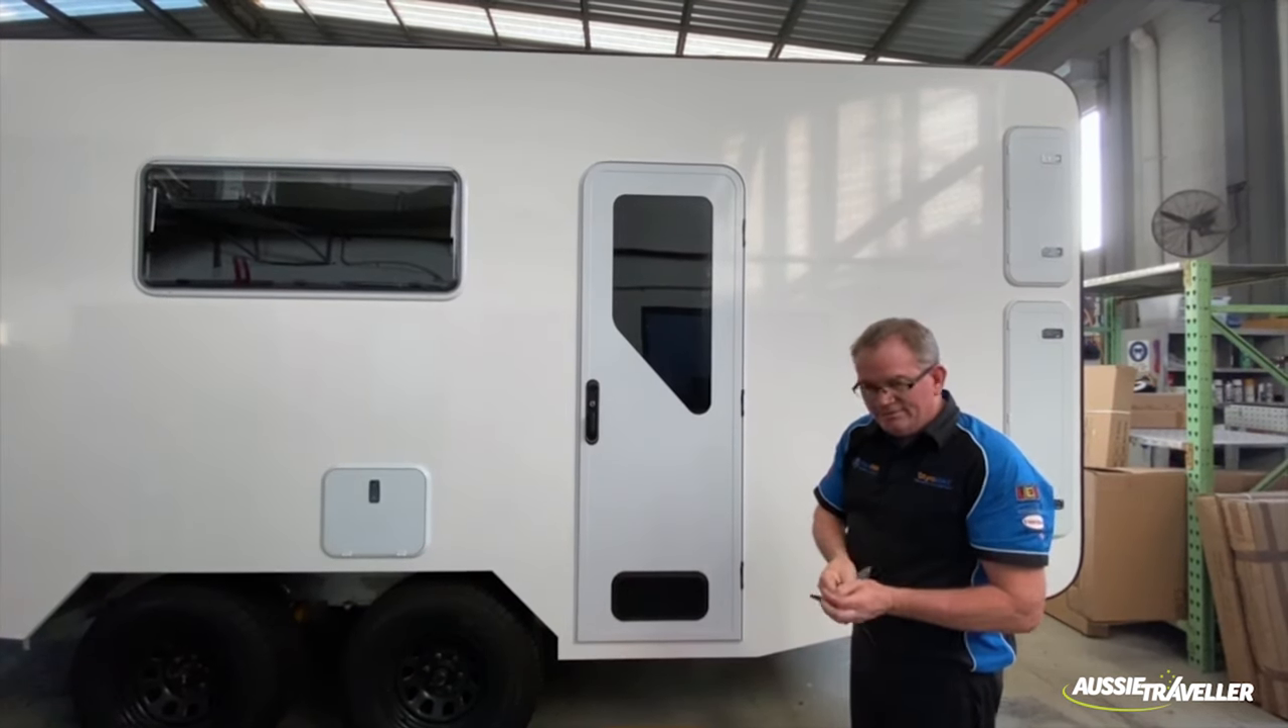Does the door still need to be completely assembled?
No.